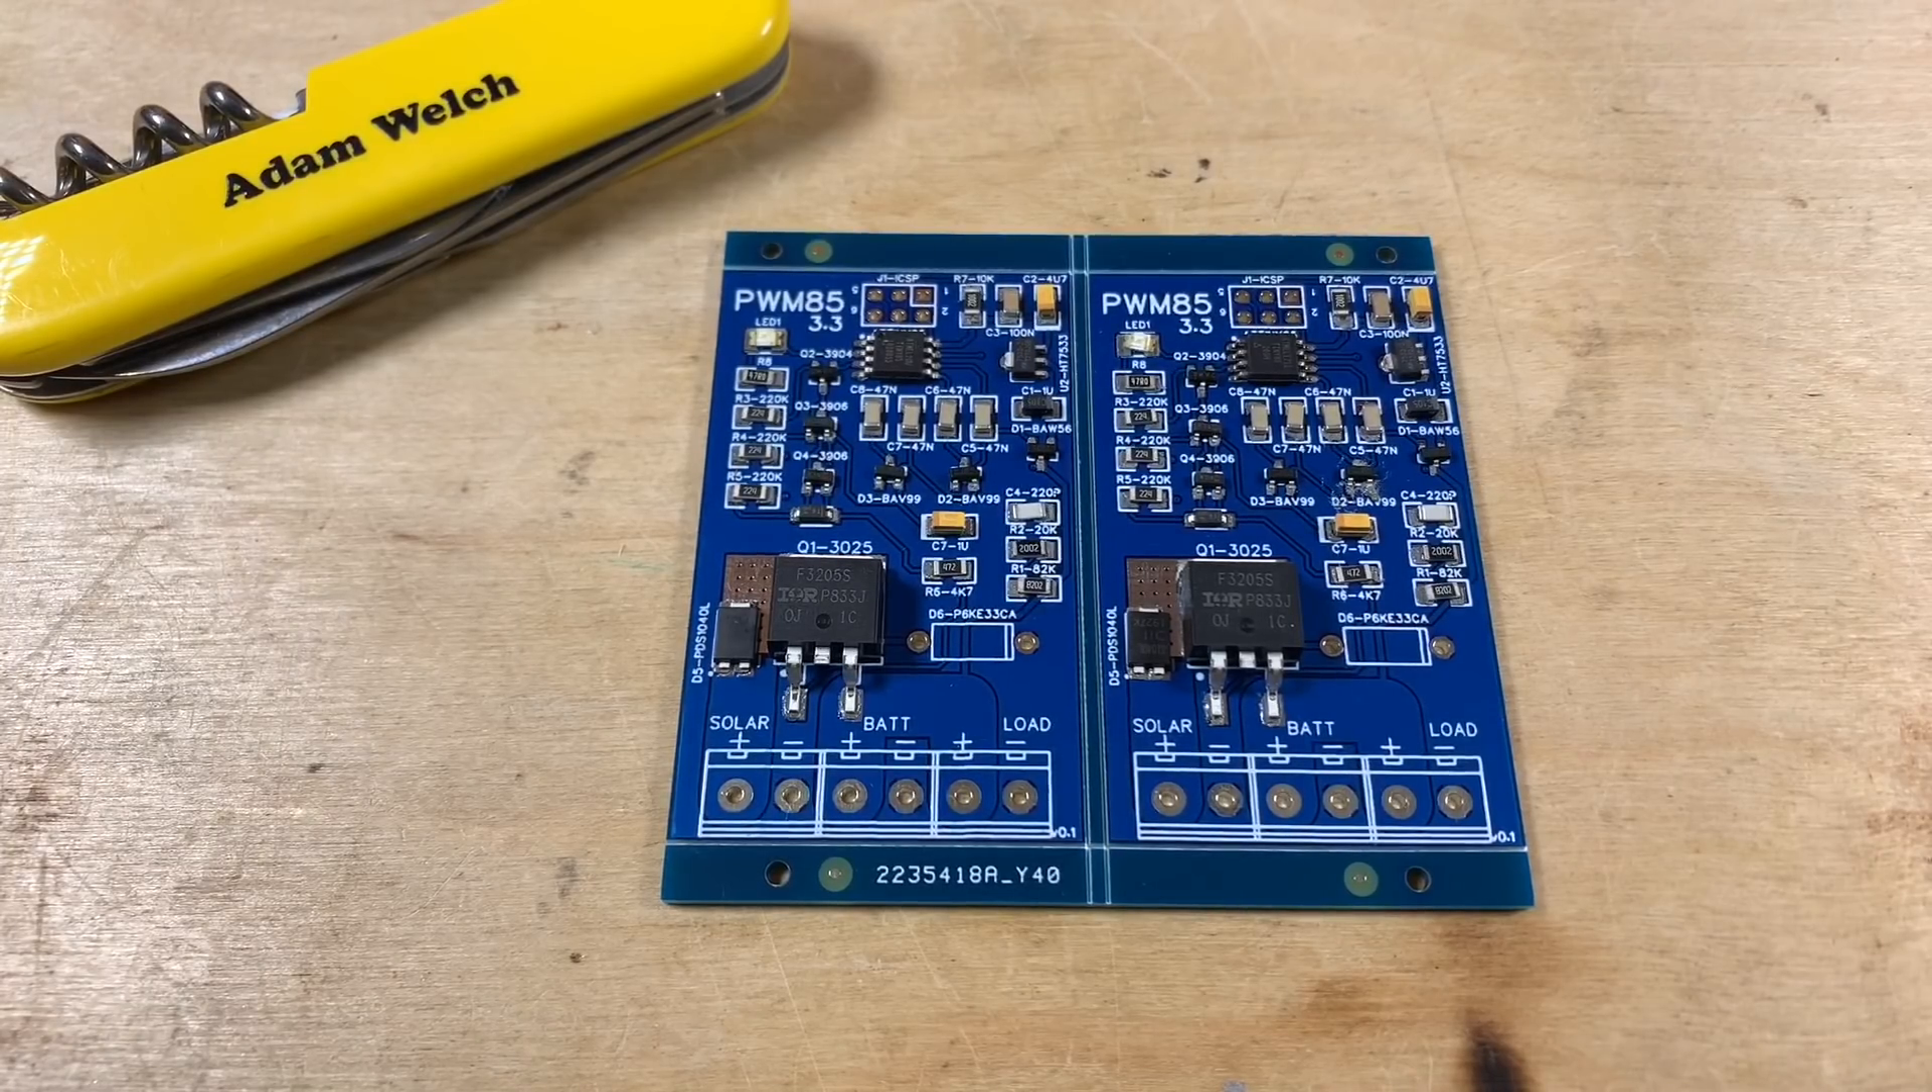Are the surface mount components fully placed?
Yes.